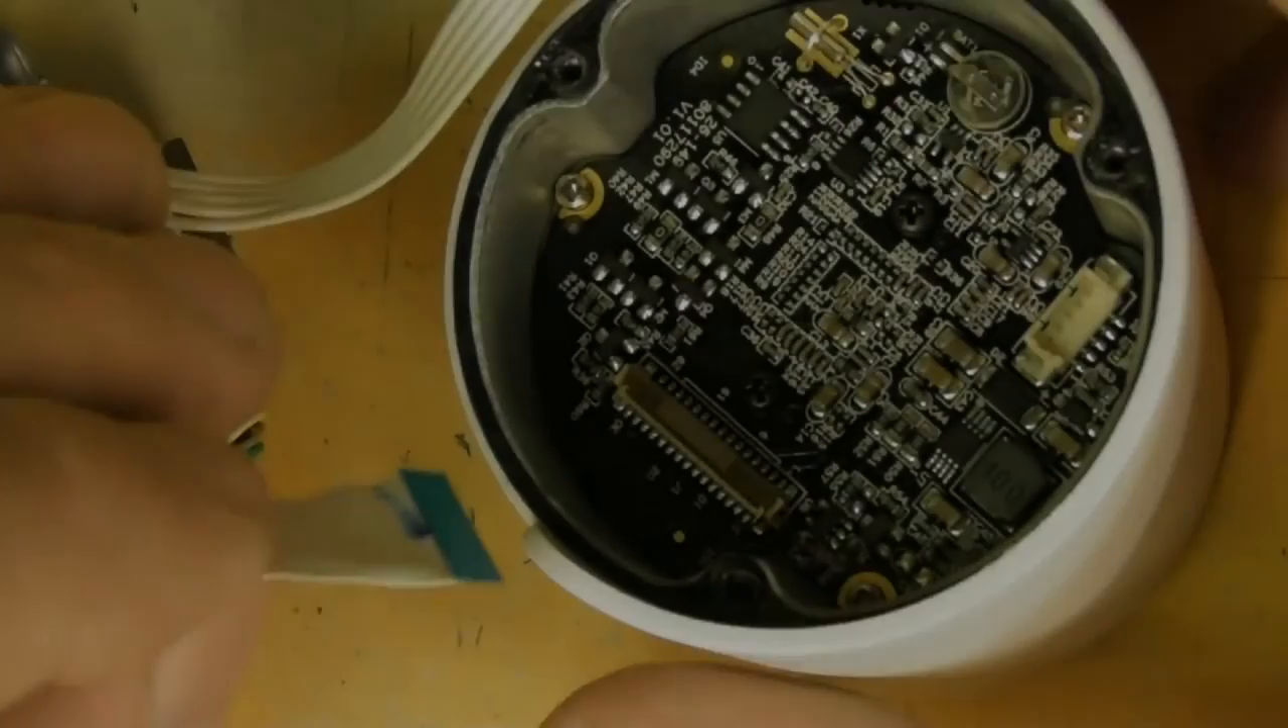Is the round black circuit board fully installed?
Yes.